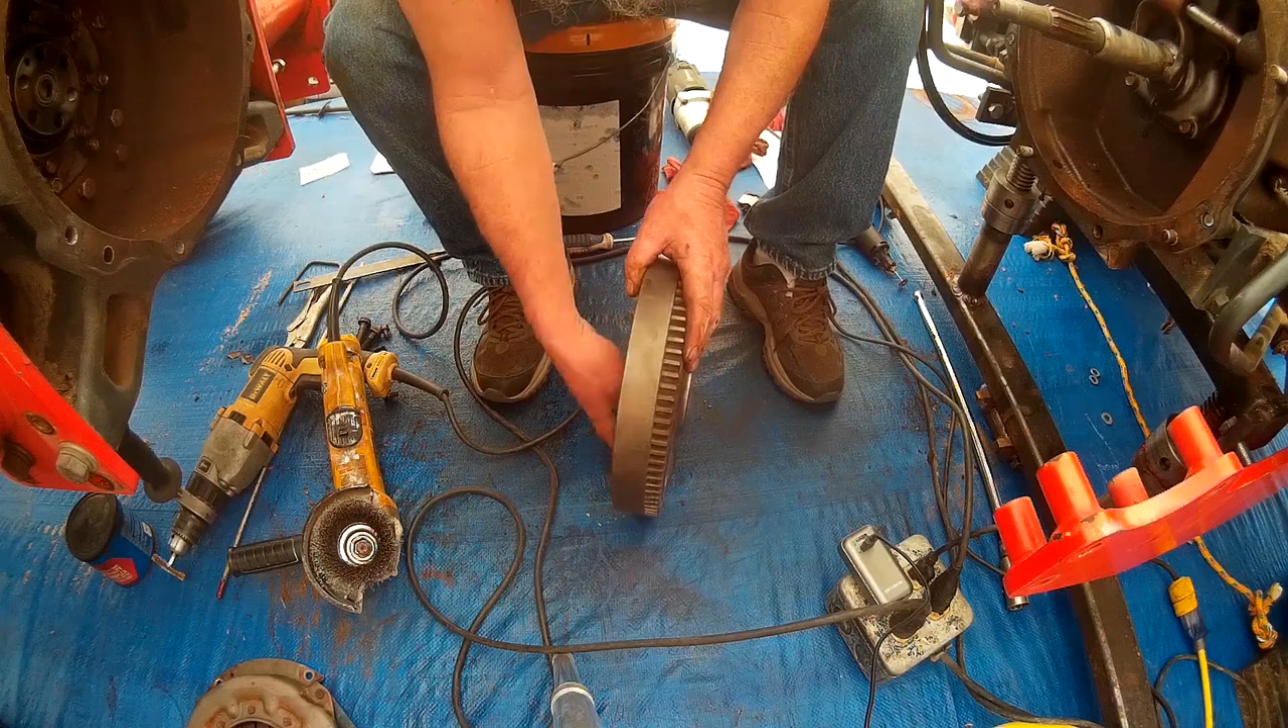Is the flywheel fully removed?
Yes.